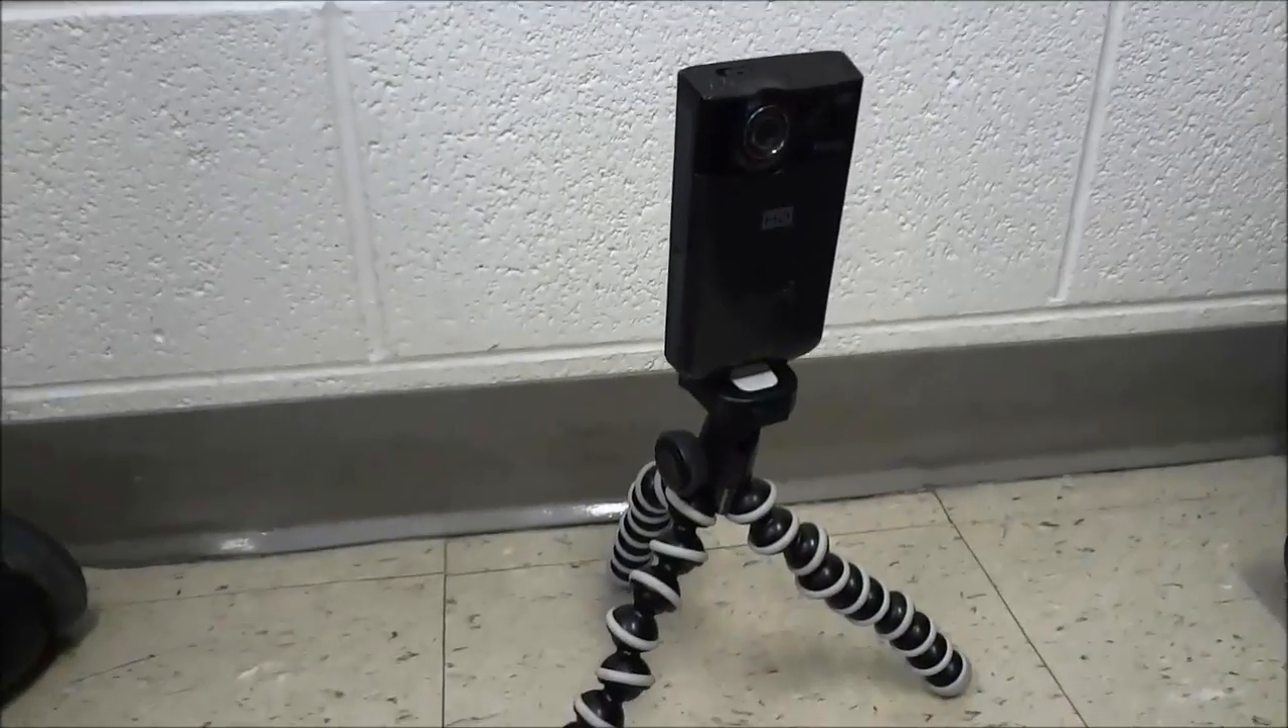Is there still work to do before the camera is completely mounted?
No.